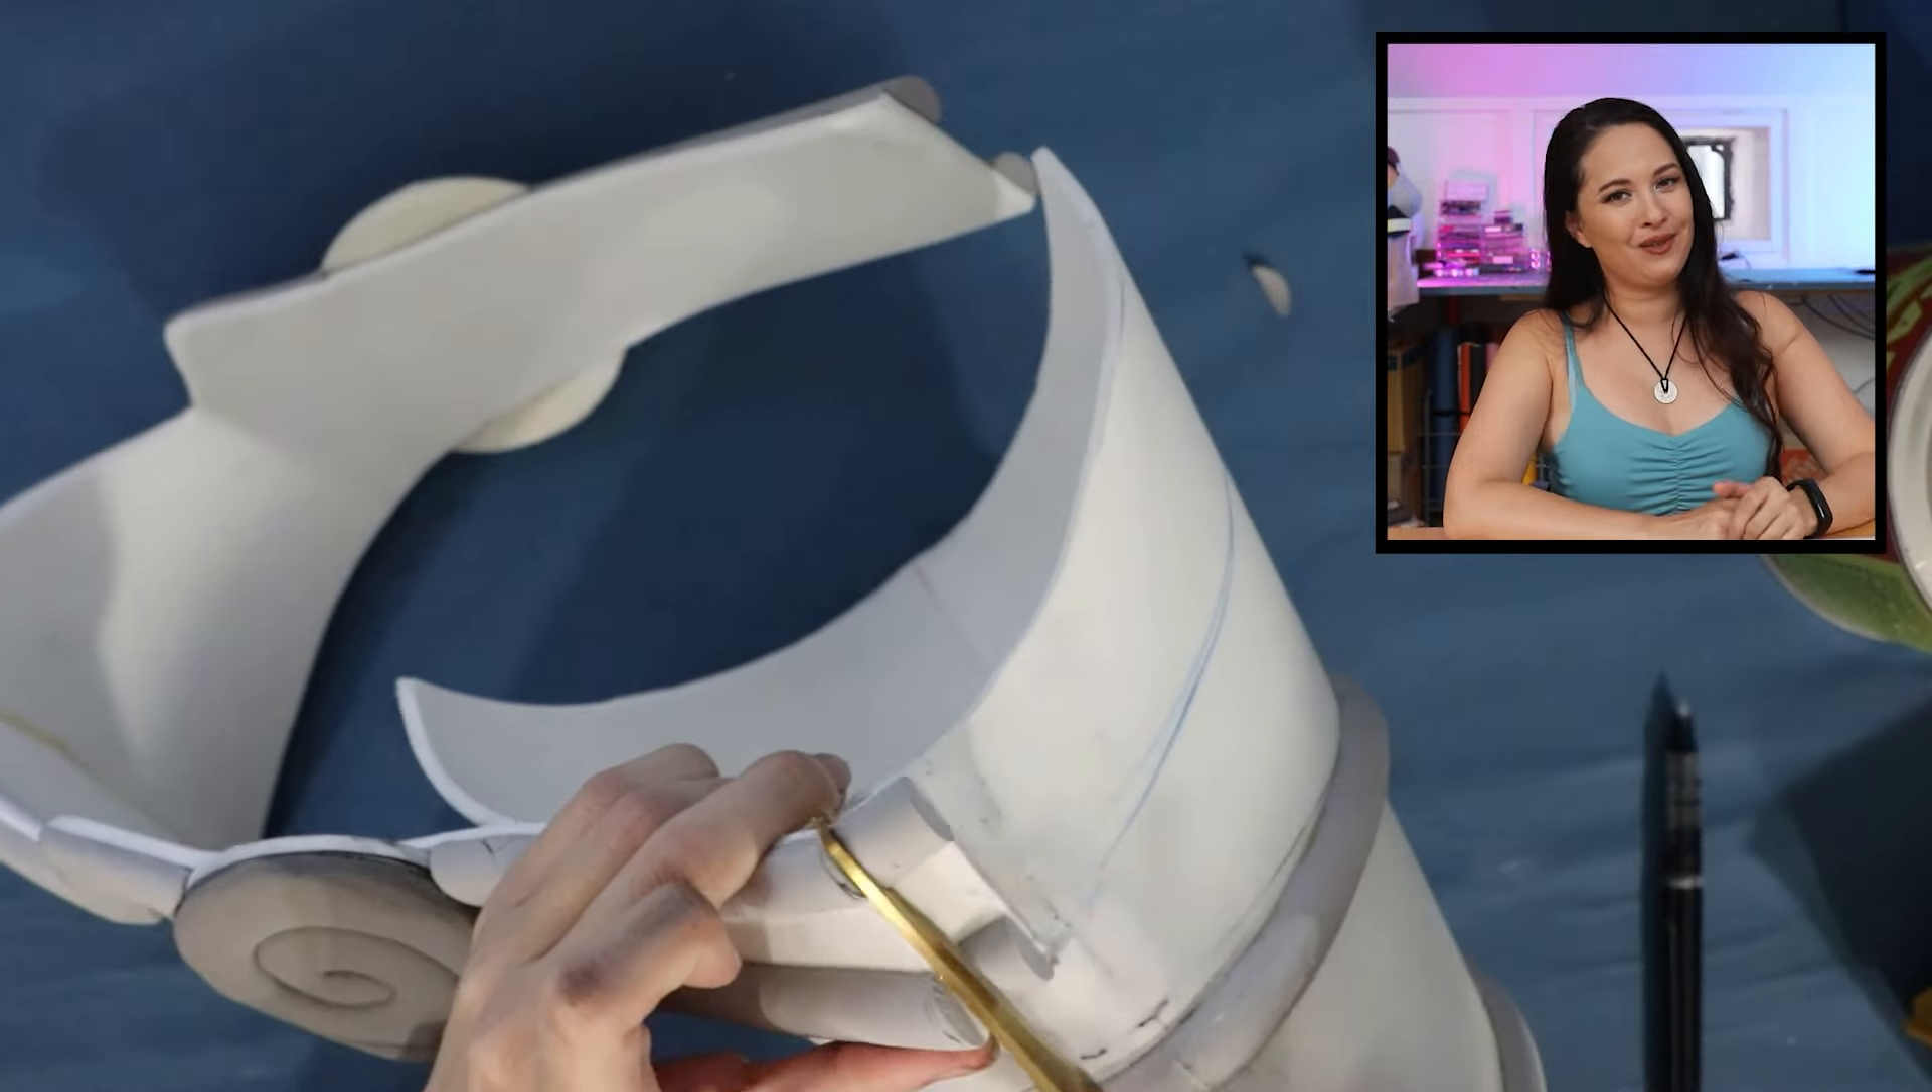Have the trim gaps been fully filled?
No.